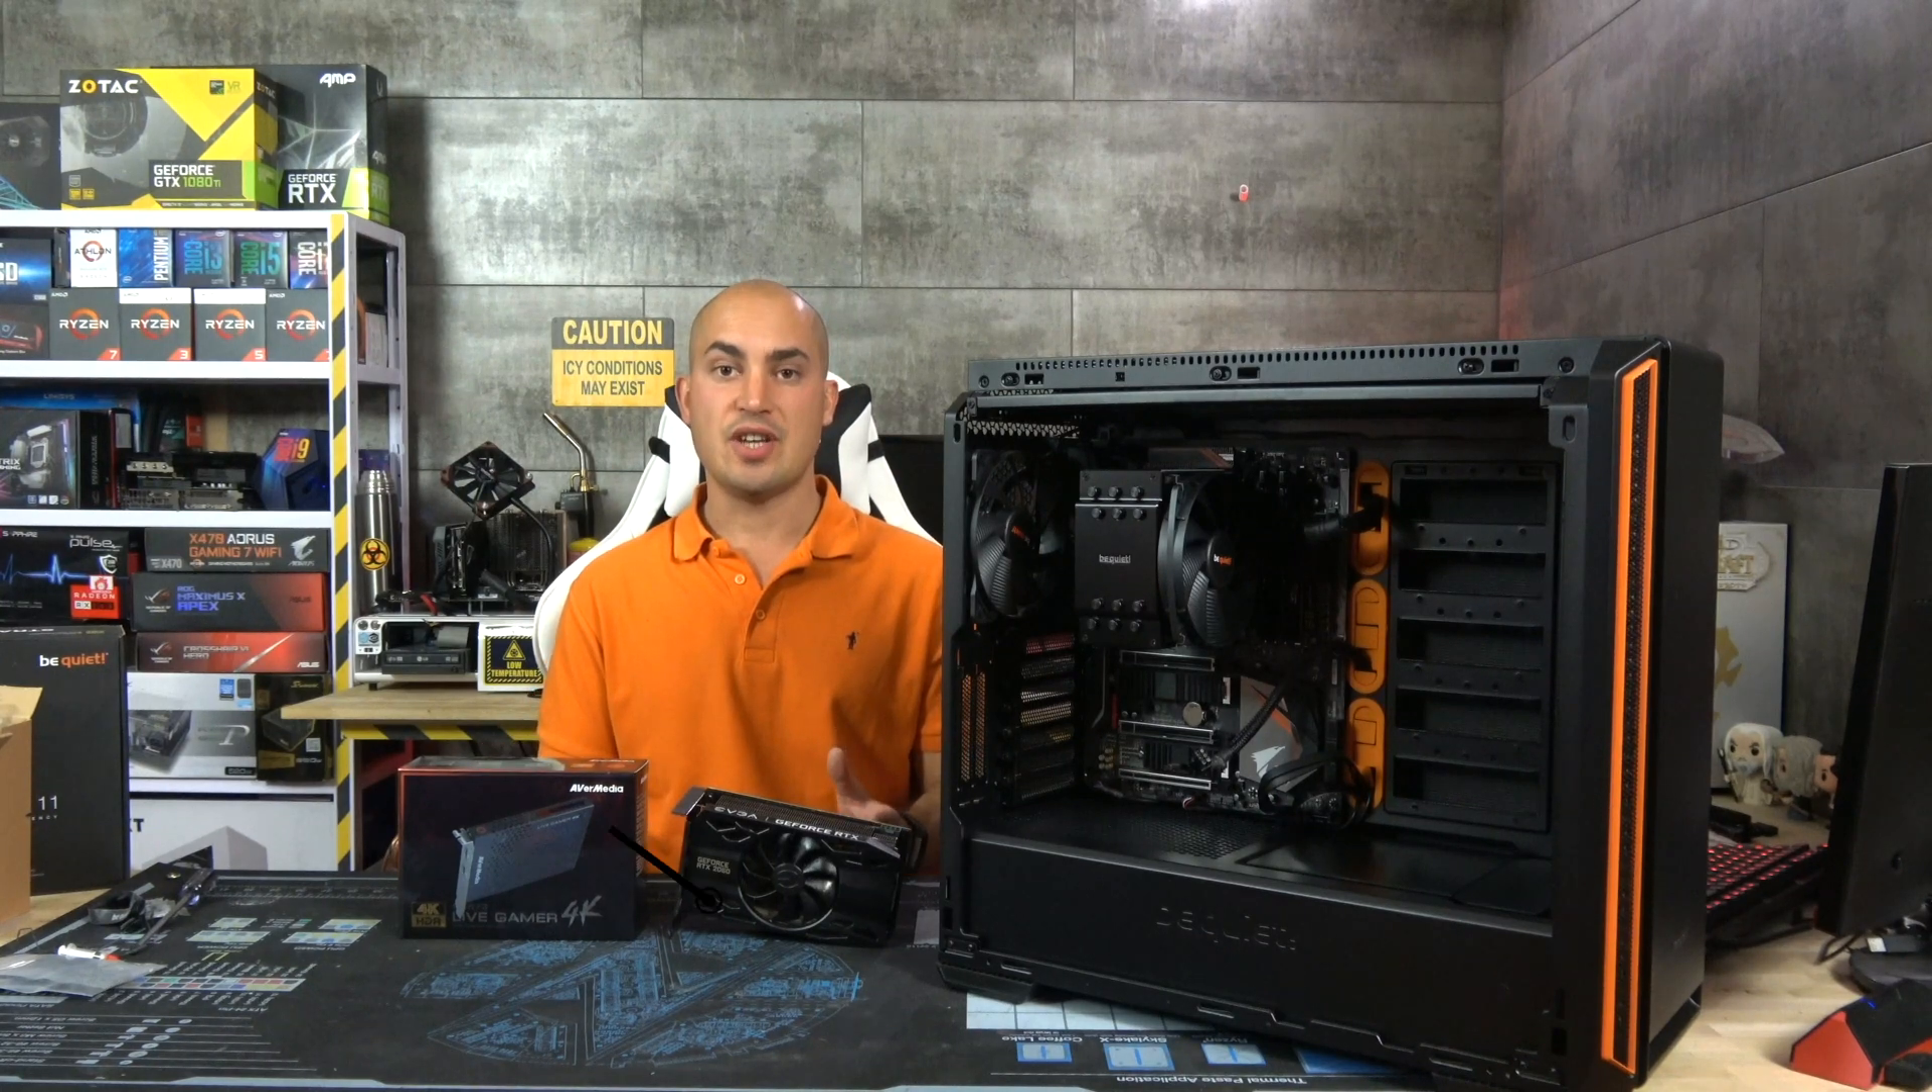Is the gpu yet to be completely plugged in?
Yes.